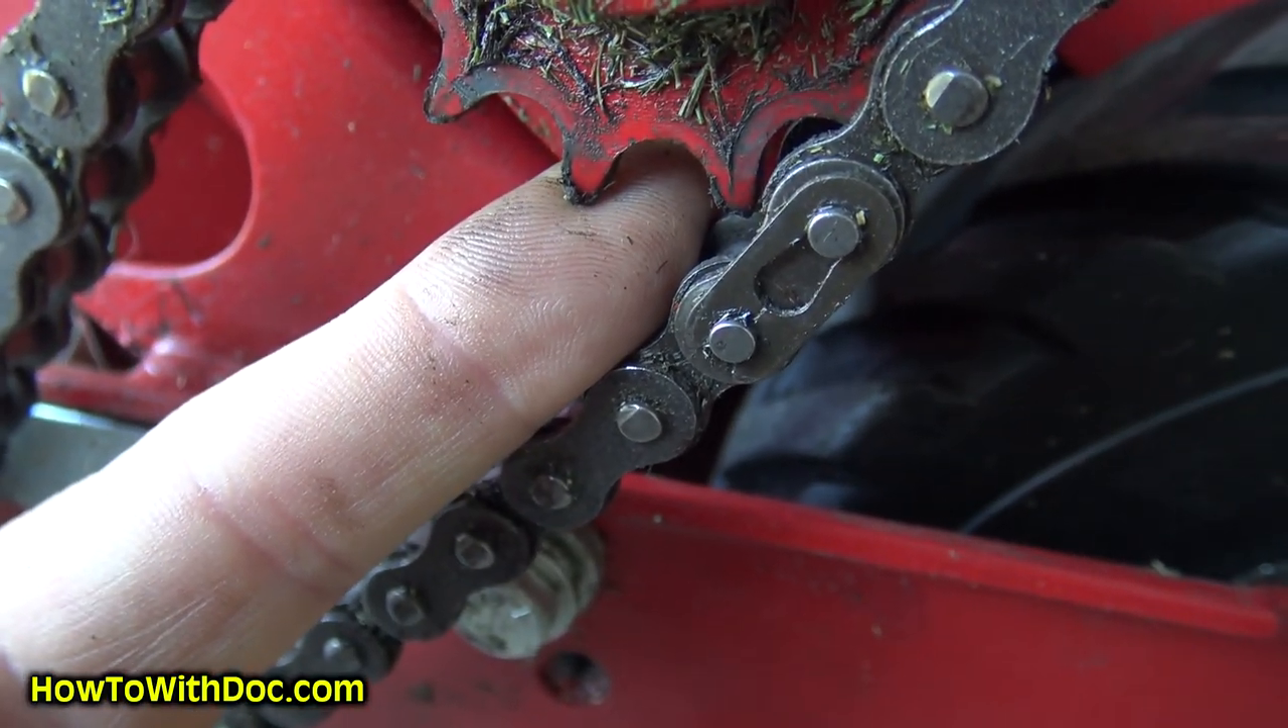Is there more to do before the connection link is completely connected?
No.